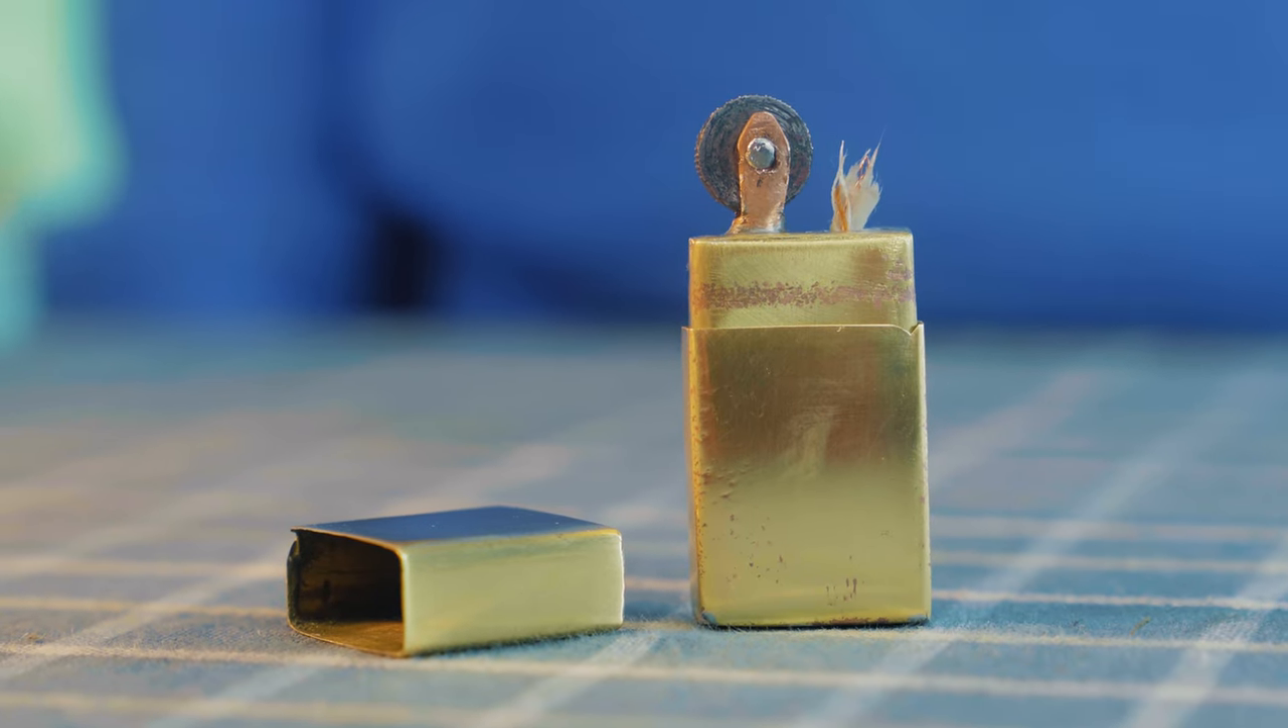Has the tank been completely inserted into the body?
Yes.